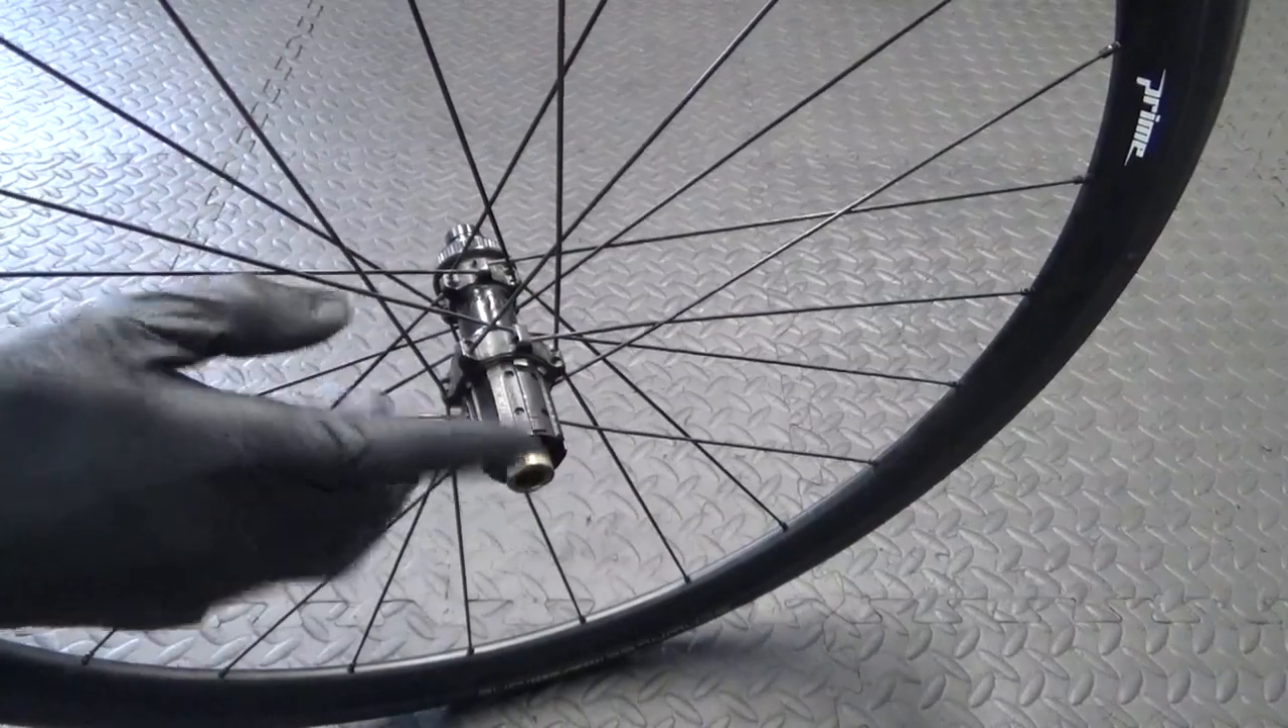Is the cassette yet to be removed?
No.